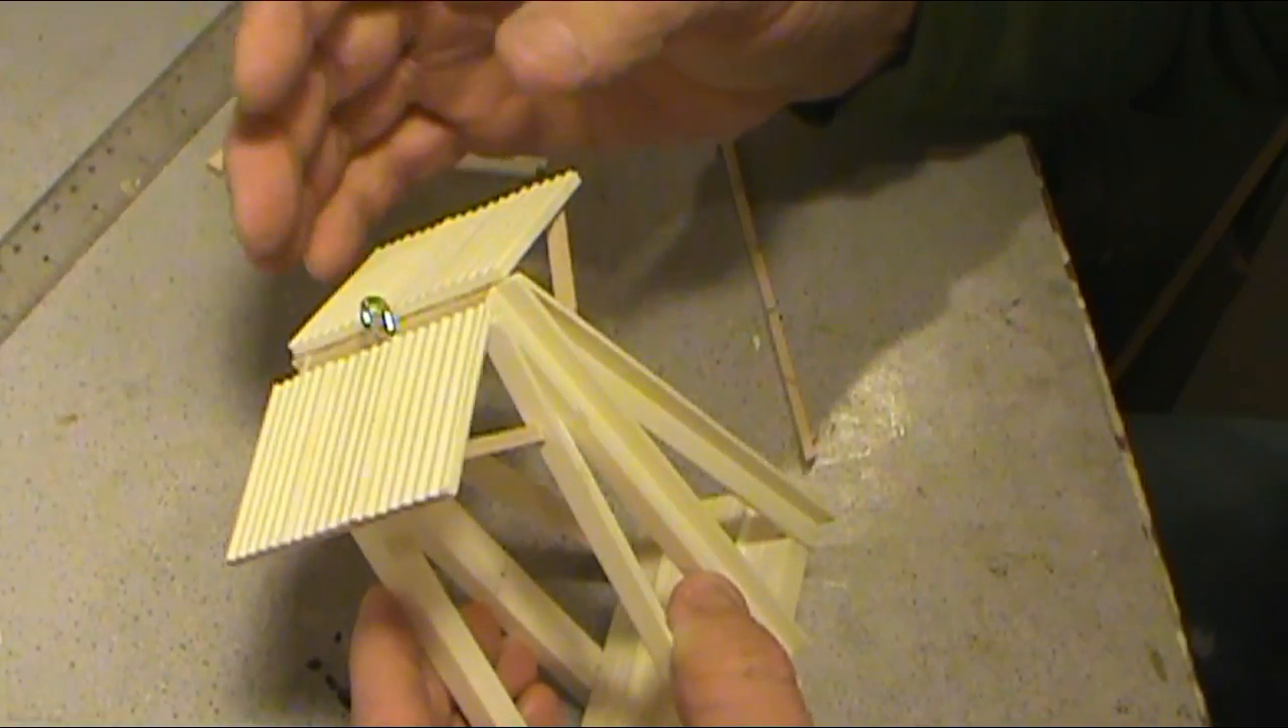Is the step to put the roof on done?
Yes.